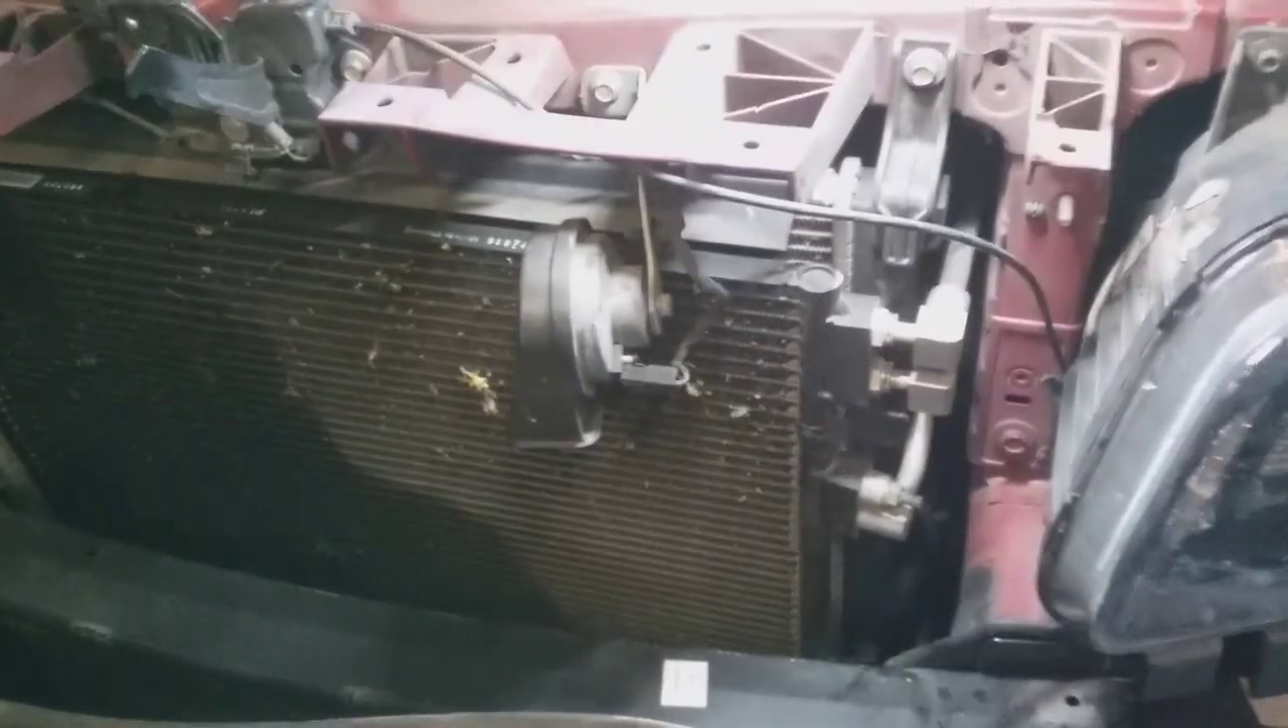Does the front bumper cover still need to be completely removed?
No.